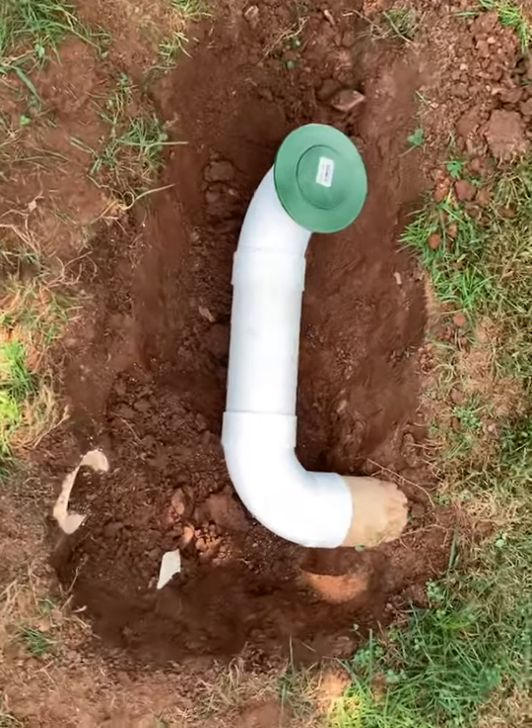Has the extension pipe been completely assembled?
Yes.